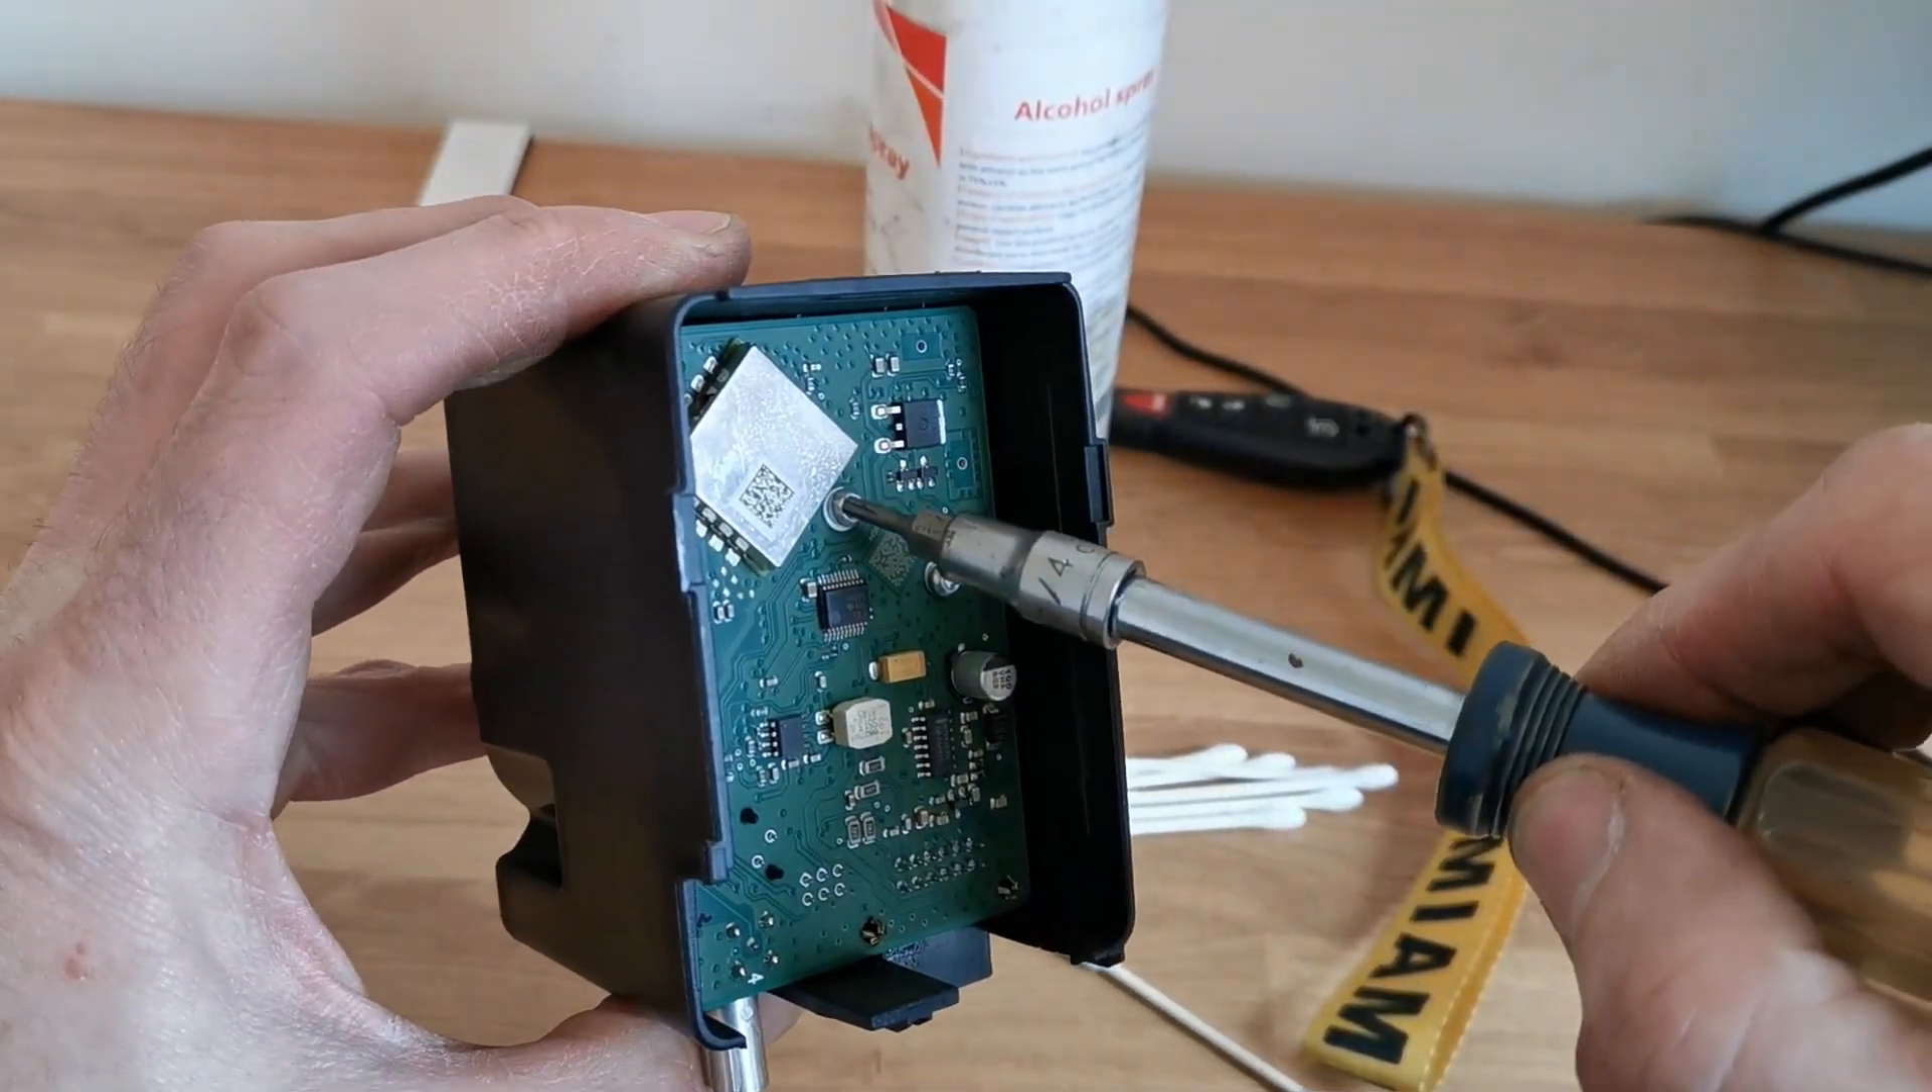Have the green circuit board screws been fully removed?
No.